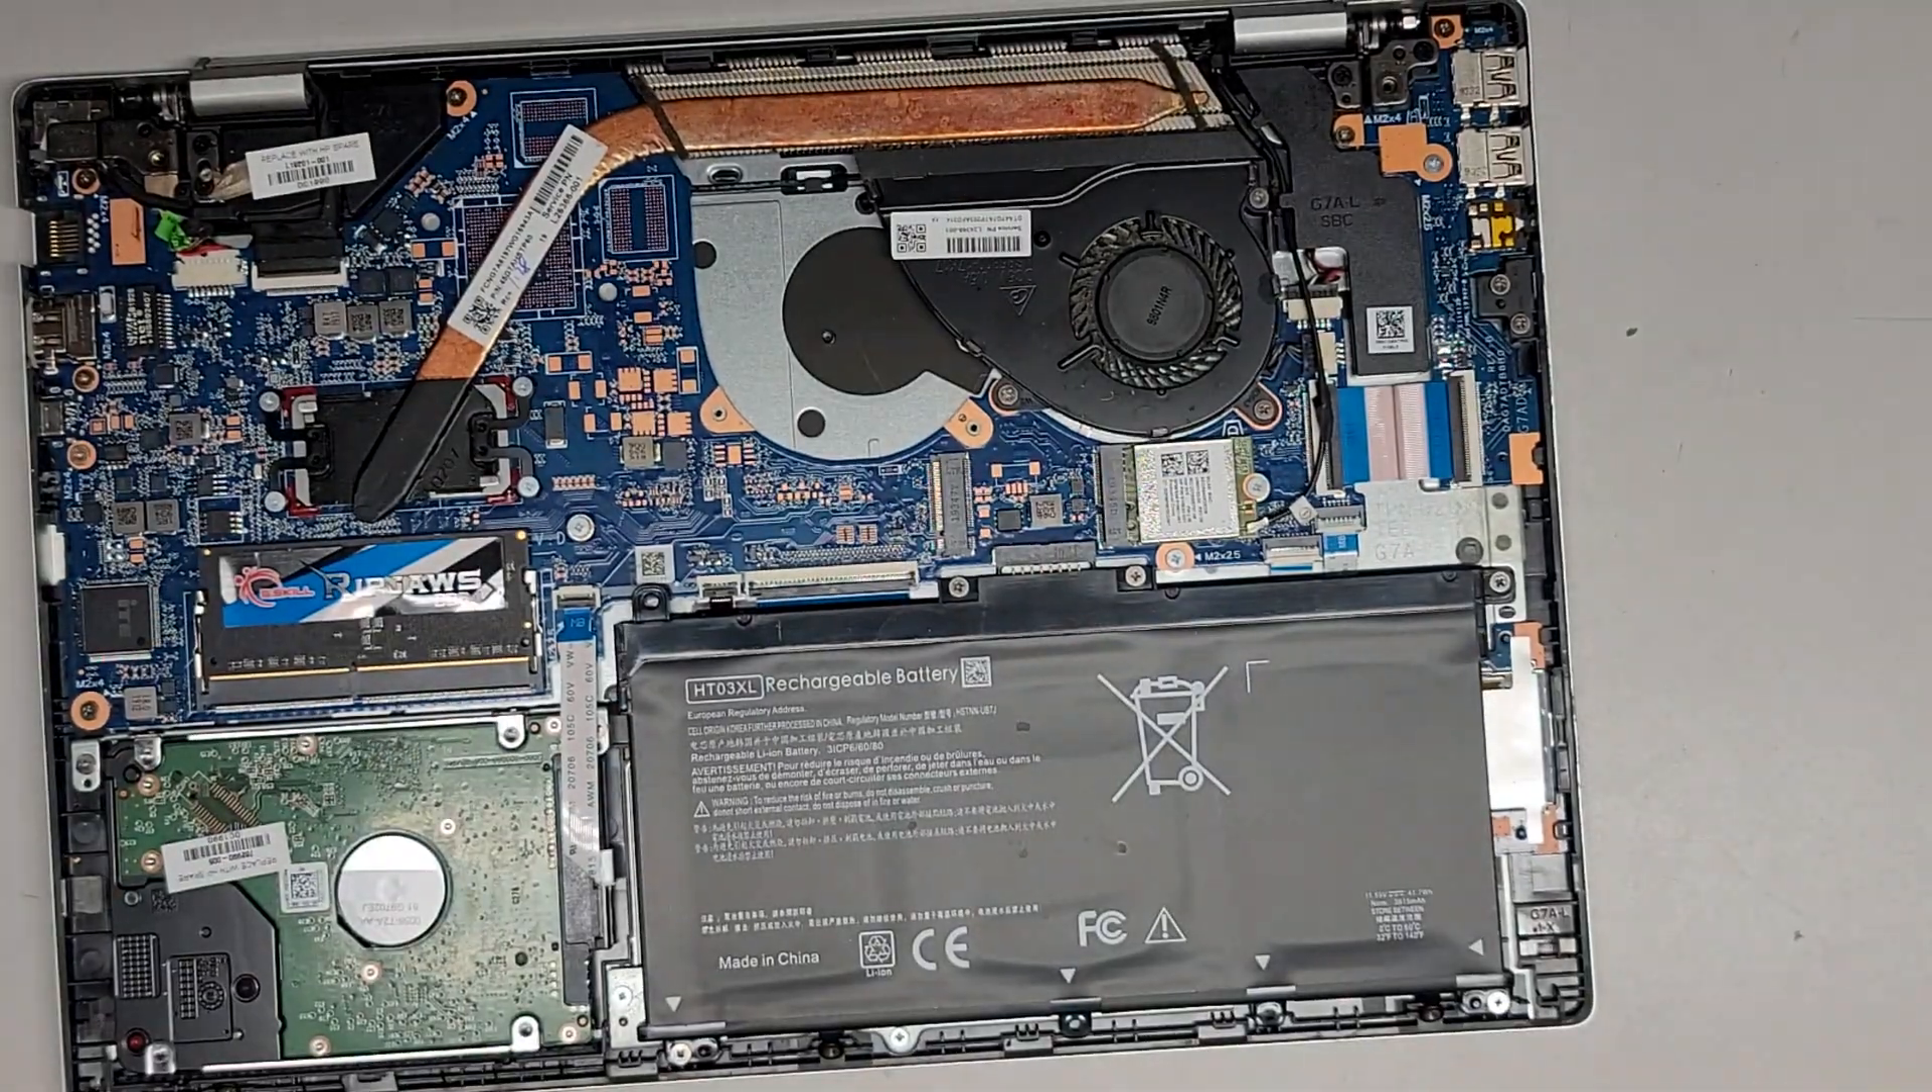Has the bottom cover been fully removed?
Yes.